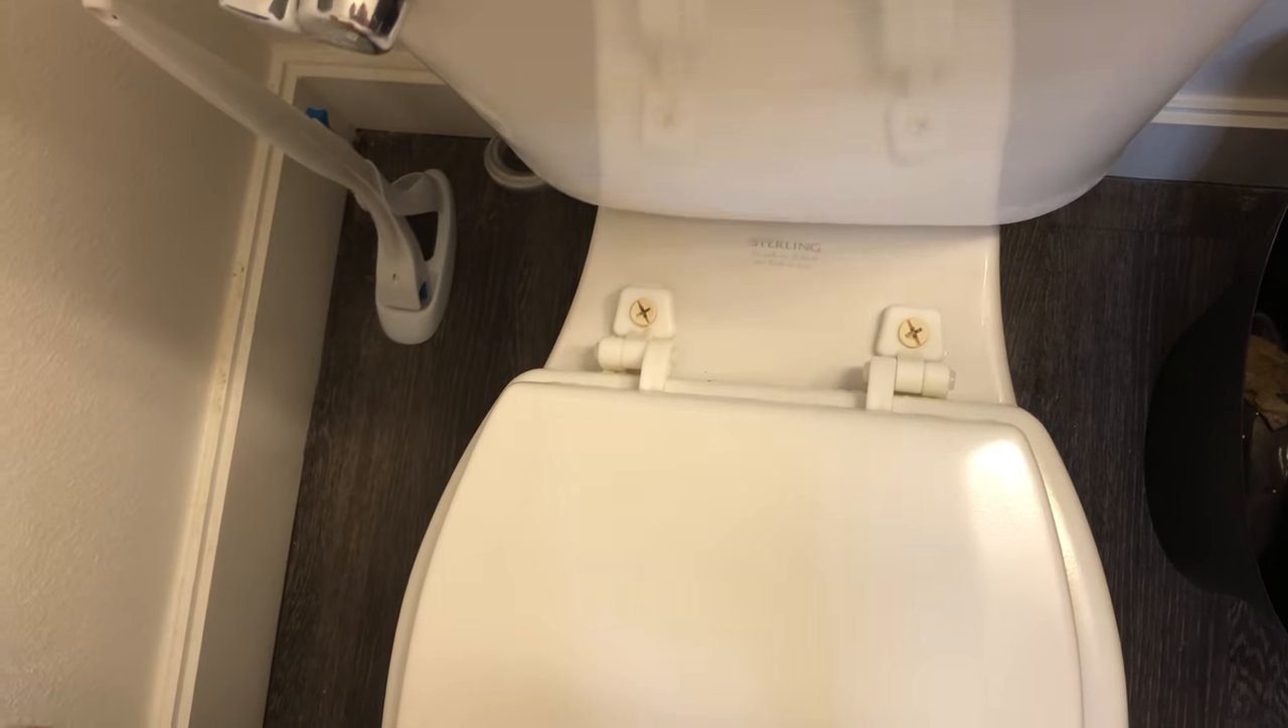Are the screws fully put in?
Yes.